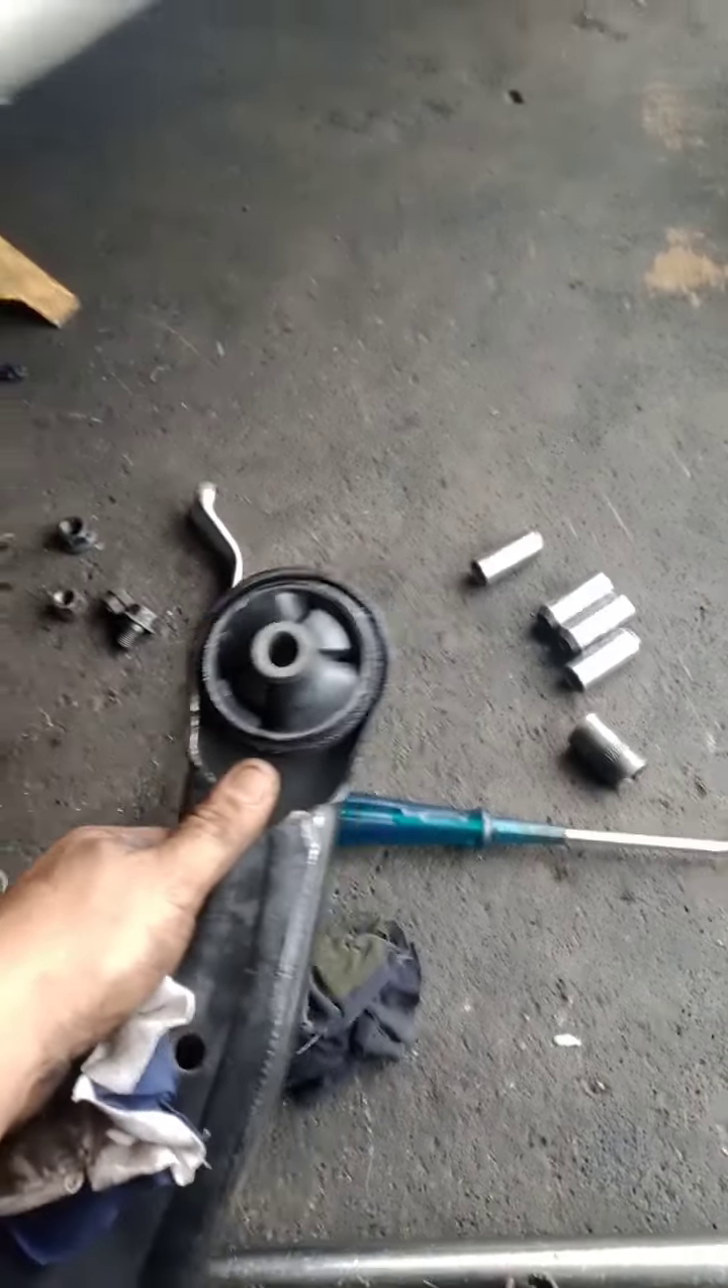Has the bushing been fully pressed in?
Yes.